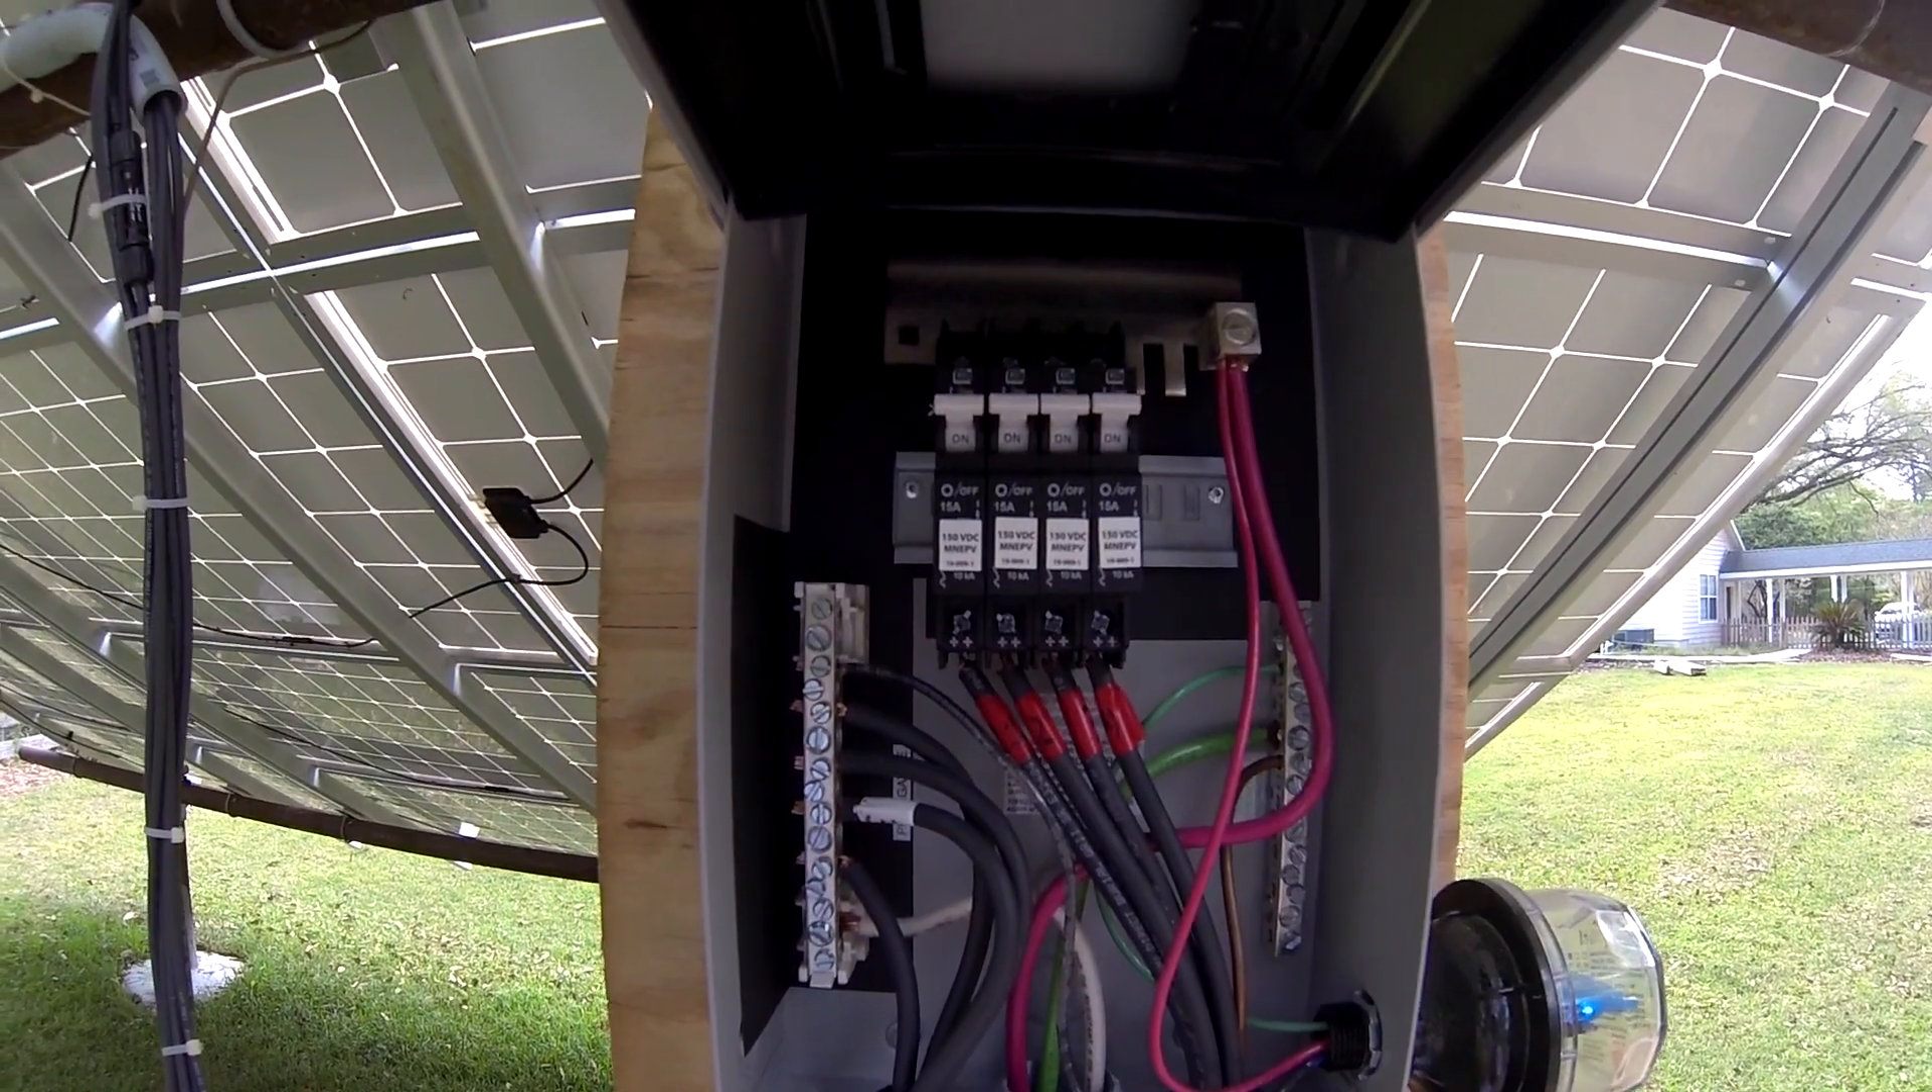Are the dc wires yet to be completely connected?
No.